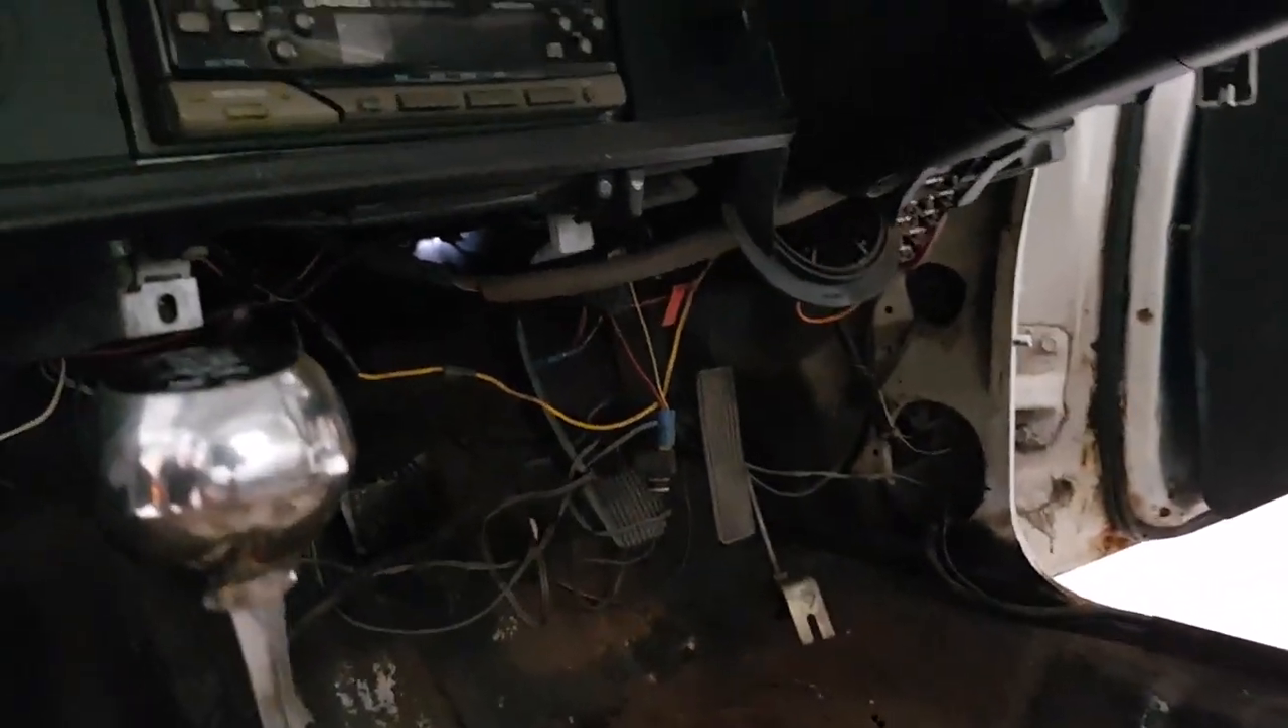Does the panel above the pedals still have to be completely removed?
No.